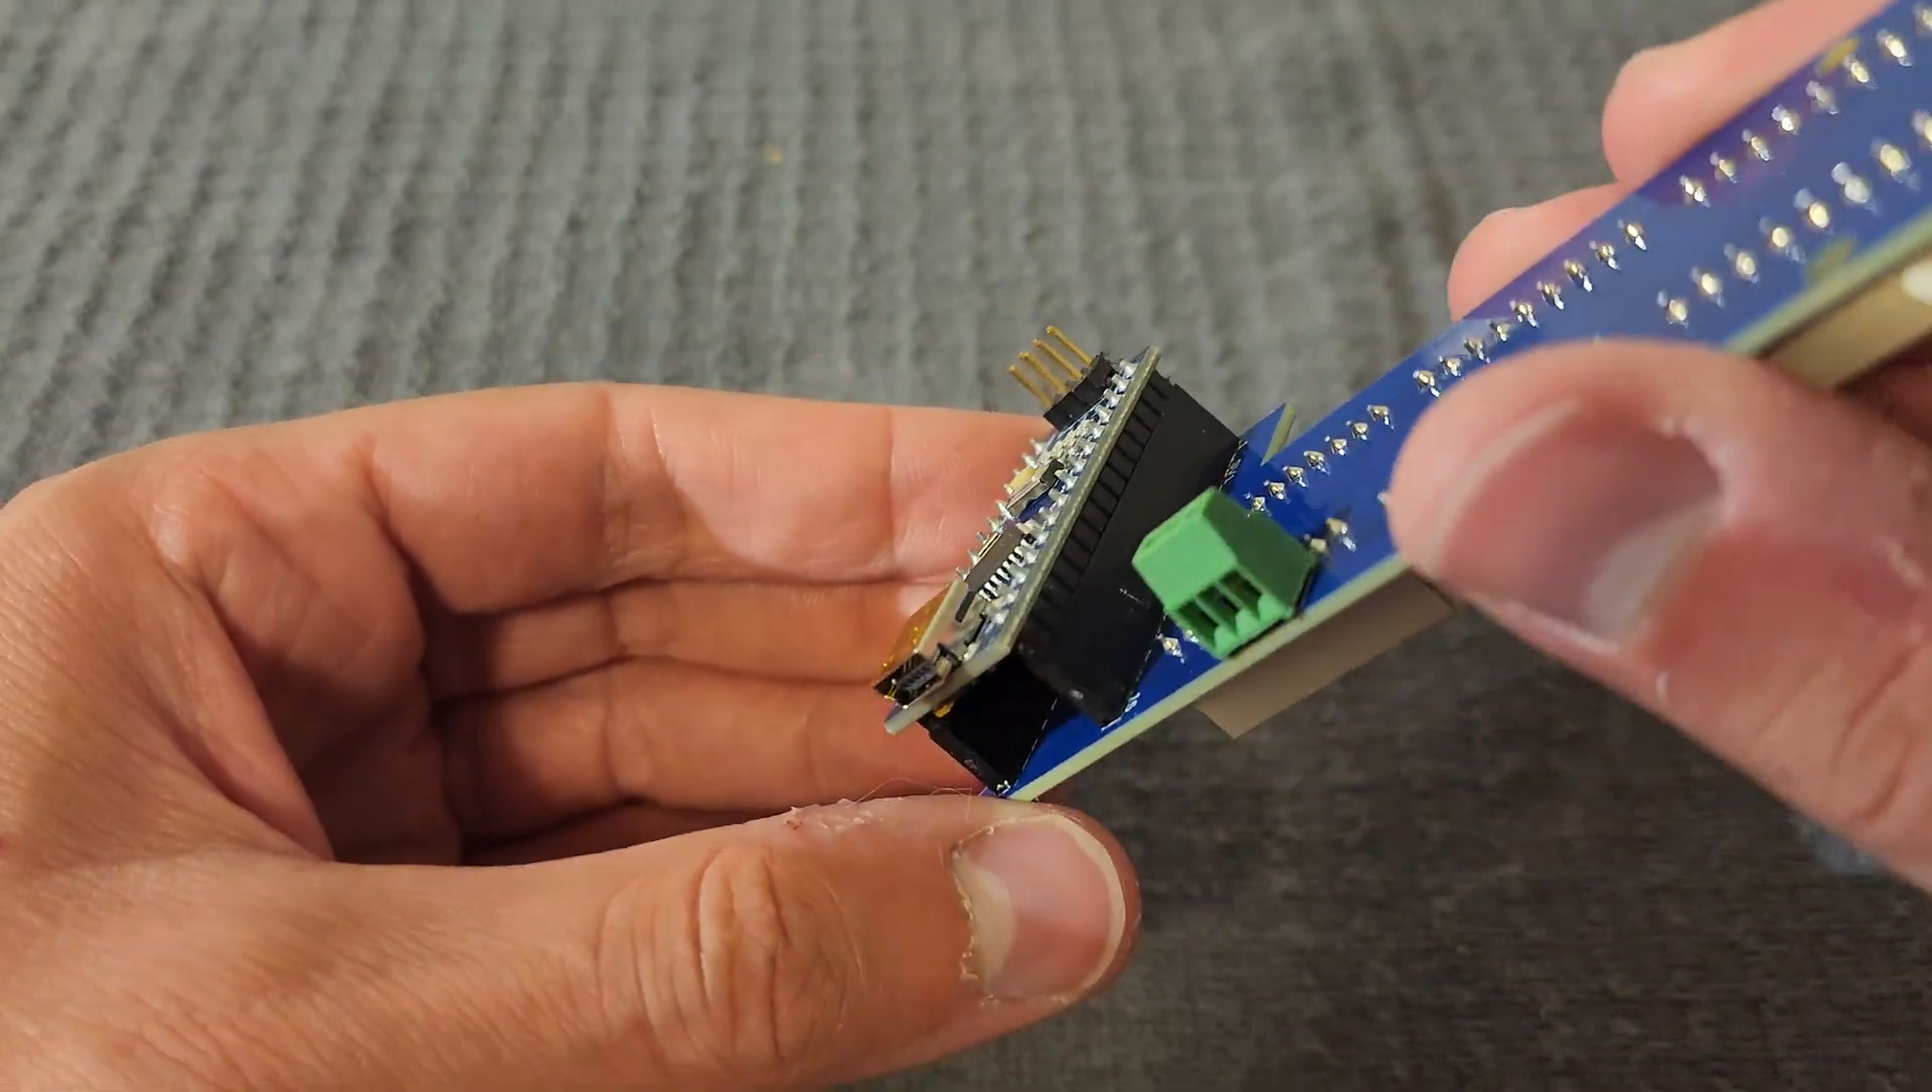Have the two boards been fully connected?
Yes.